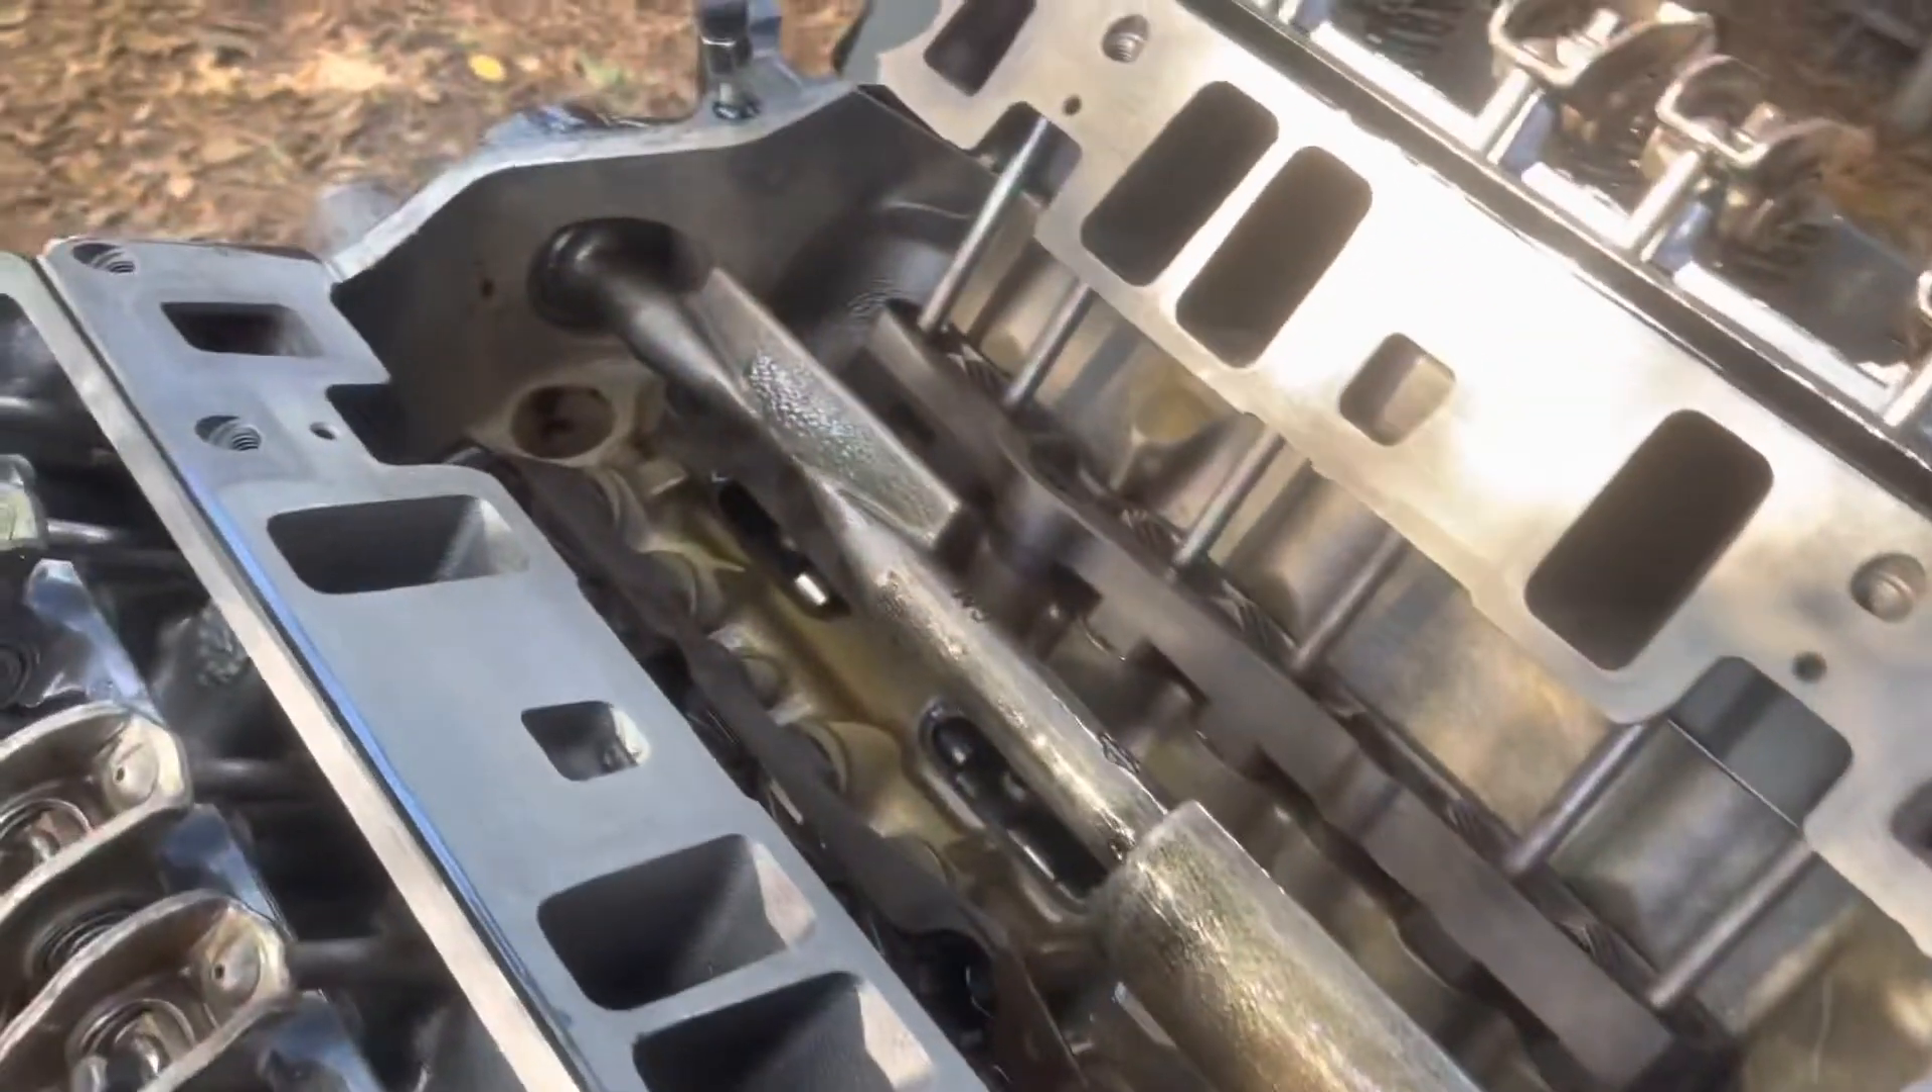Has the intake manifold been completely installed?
No.